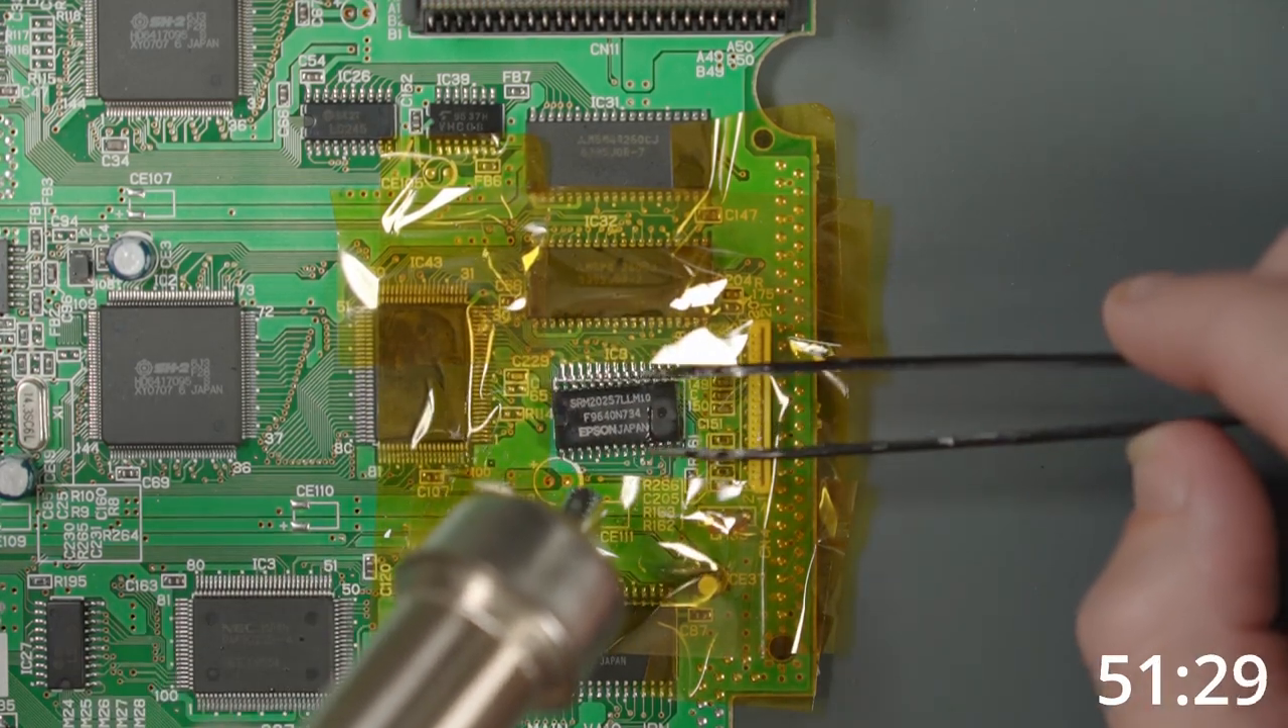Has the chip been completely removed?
No.